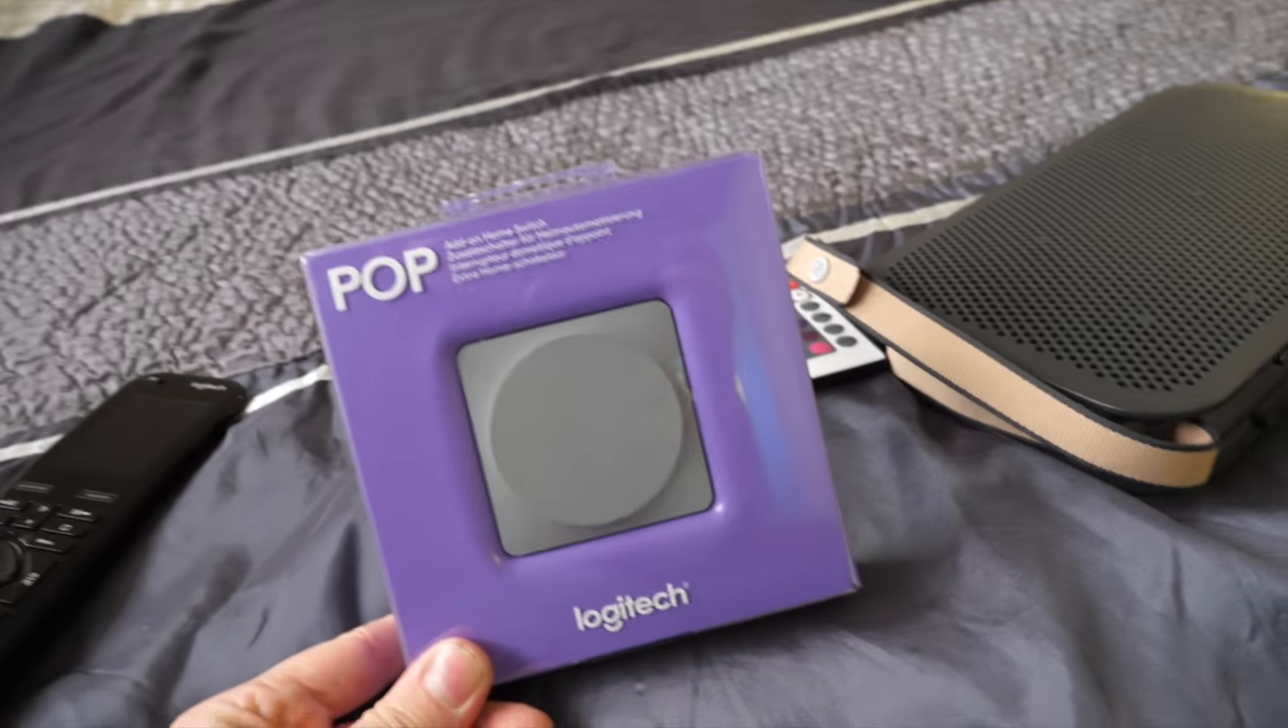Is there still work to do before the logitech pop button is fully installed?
Yes.